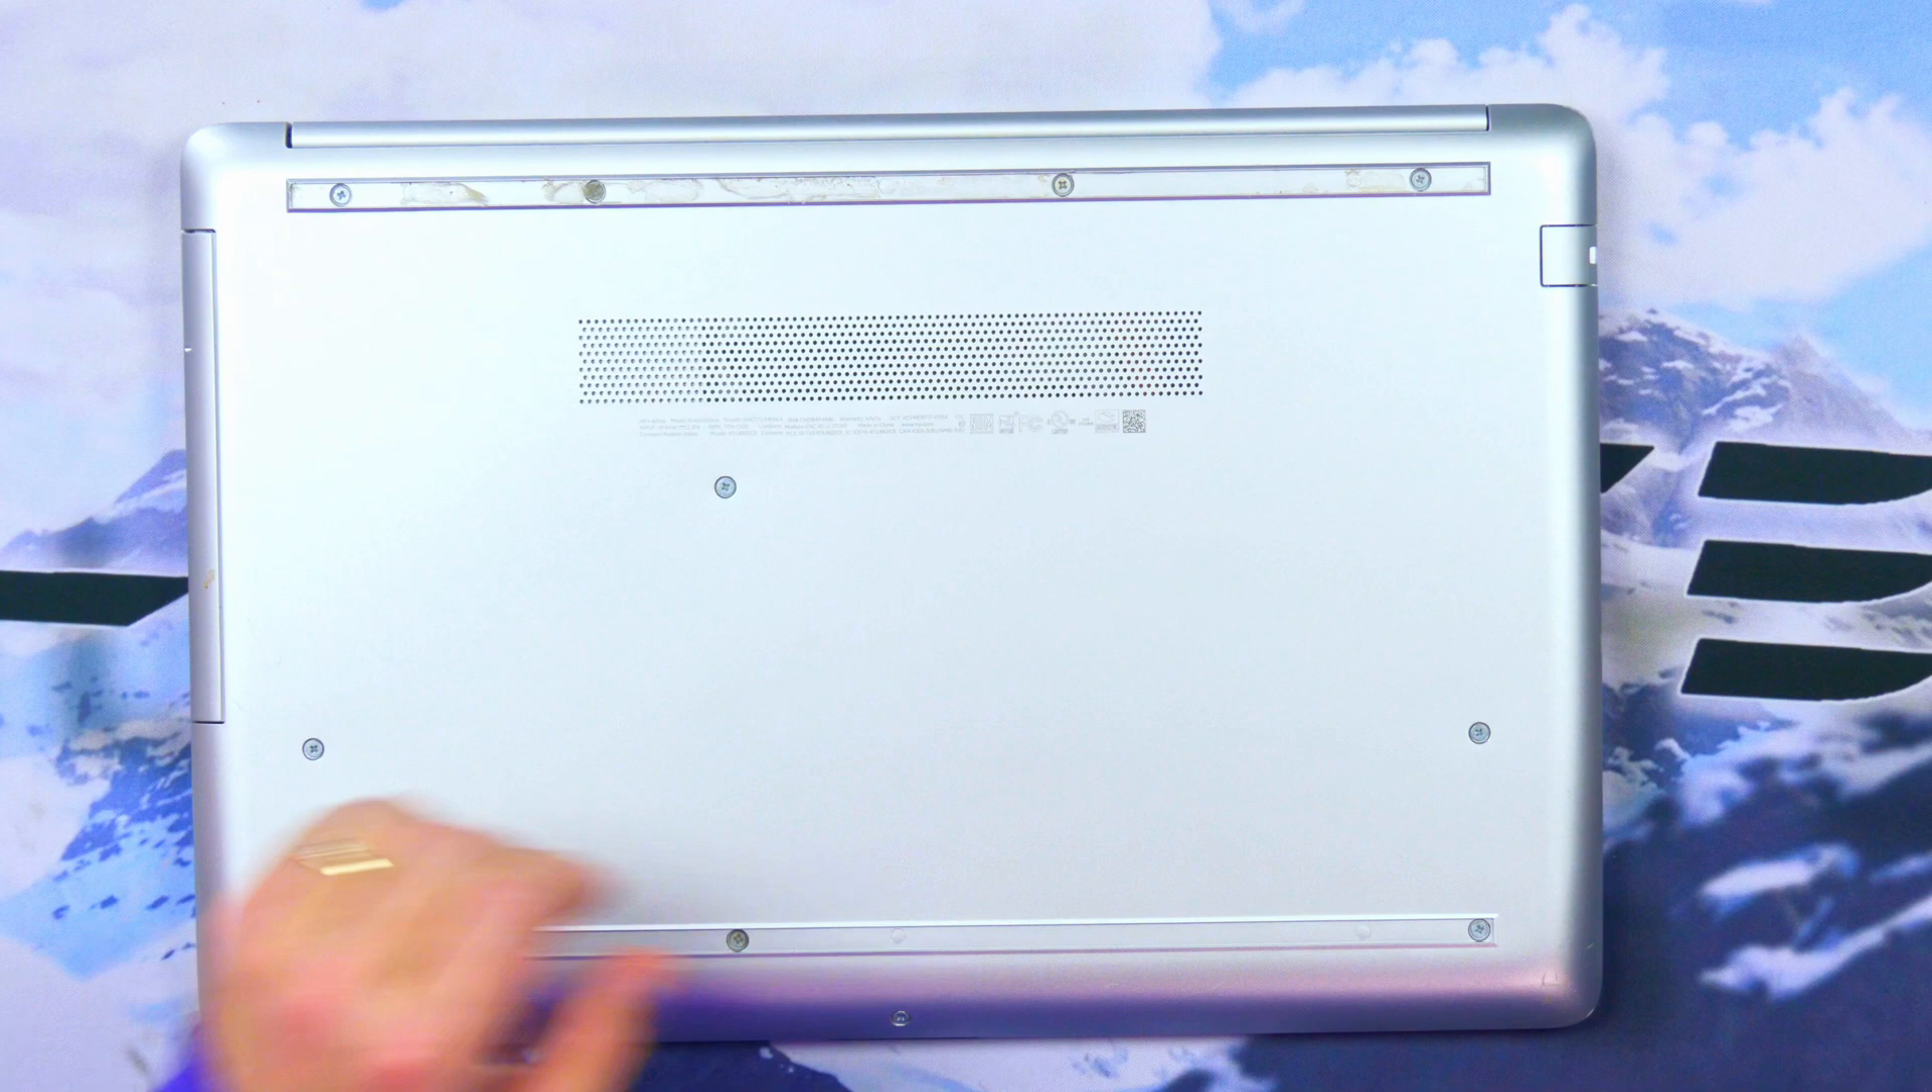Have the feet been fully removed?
Yes.